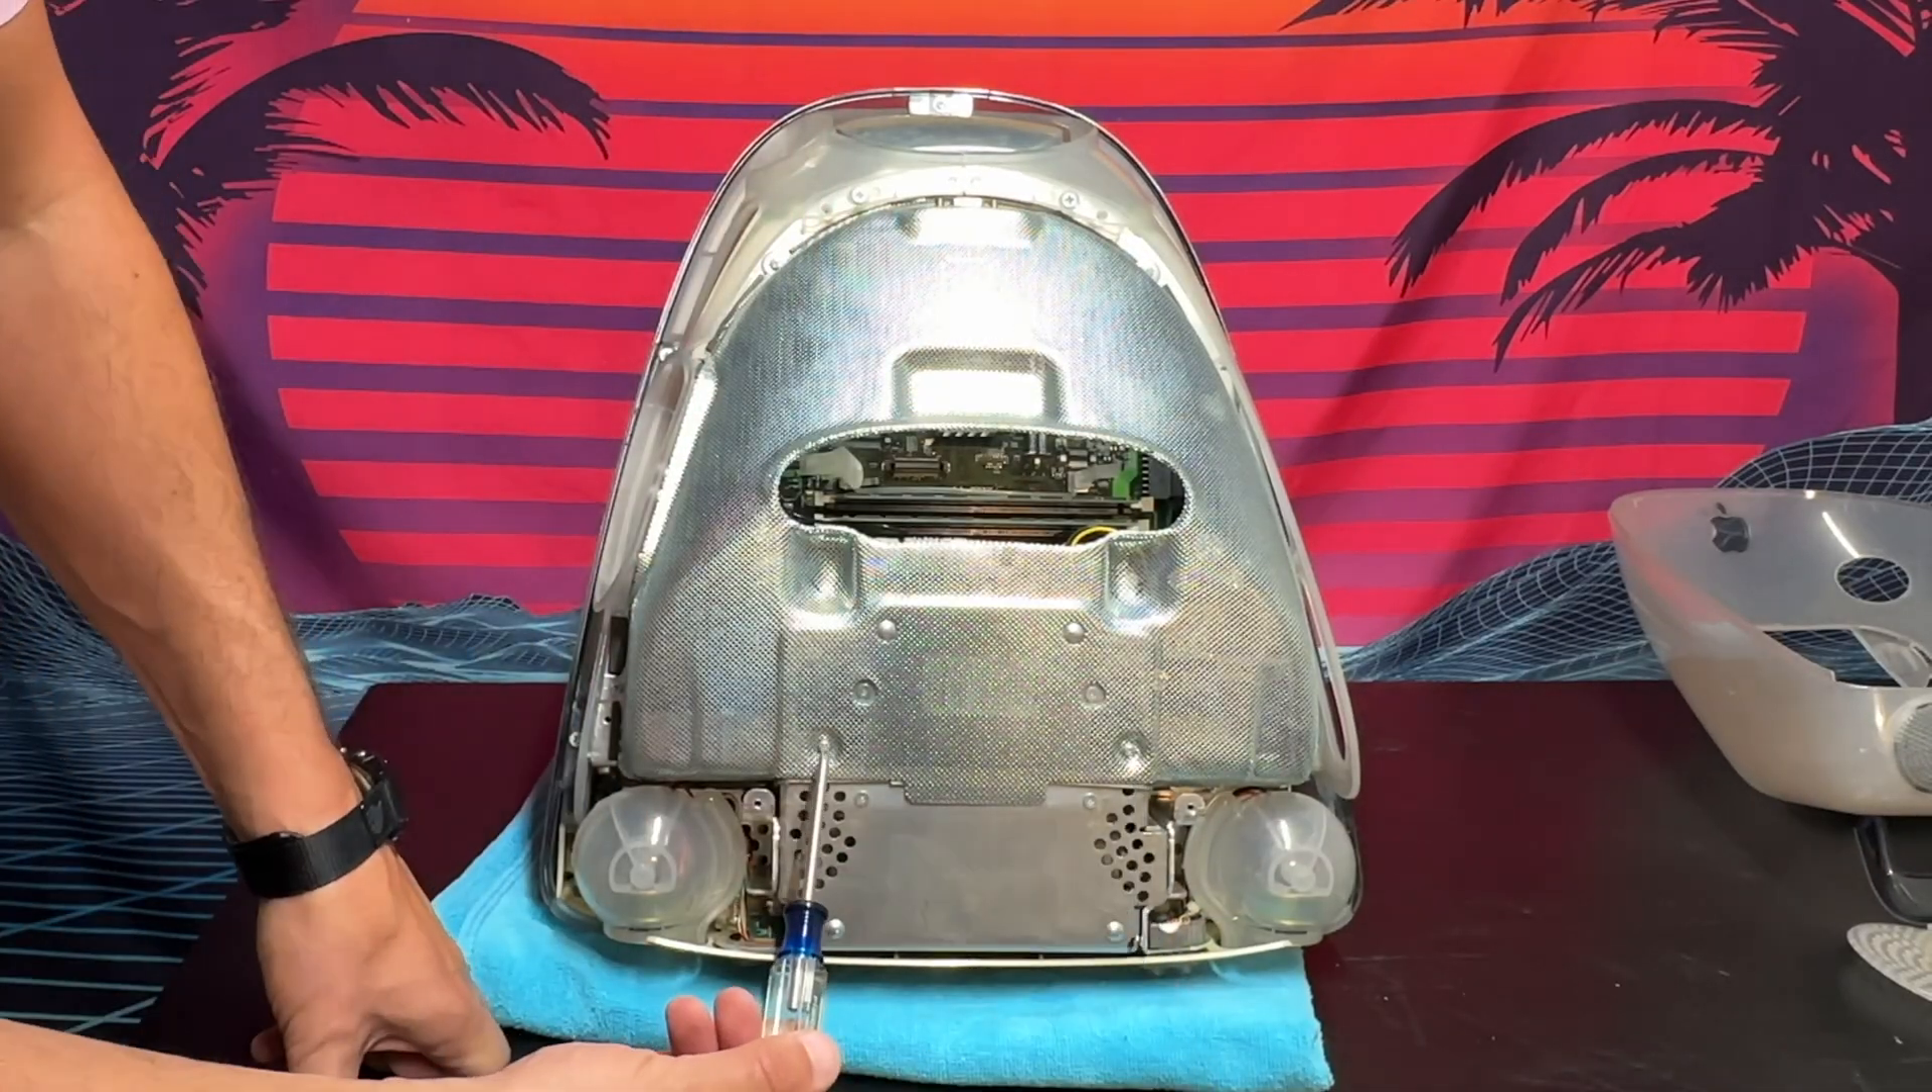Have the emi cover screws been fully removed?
No.